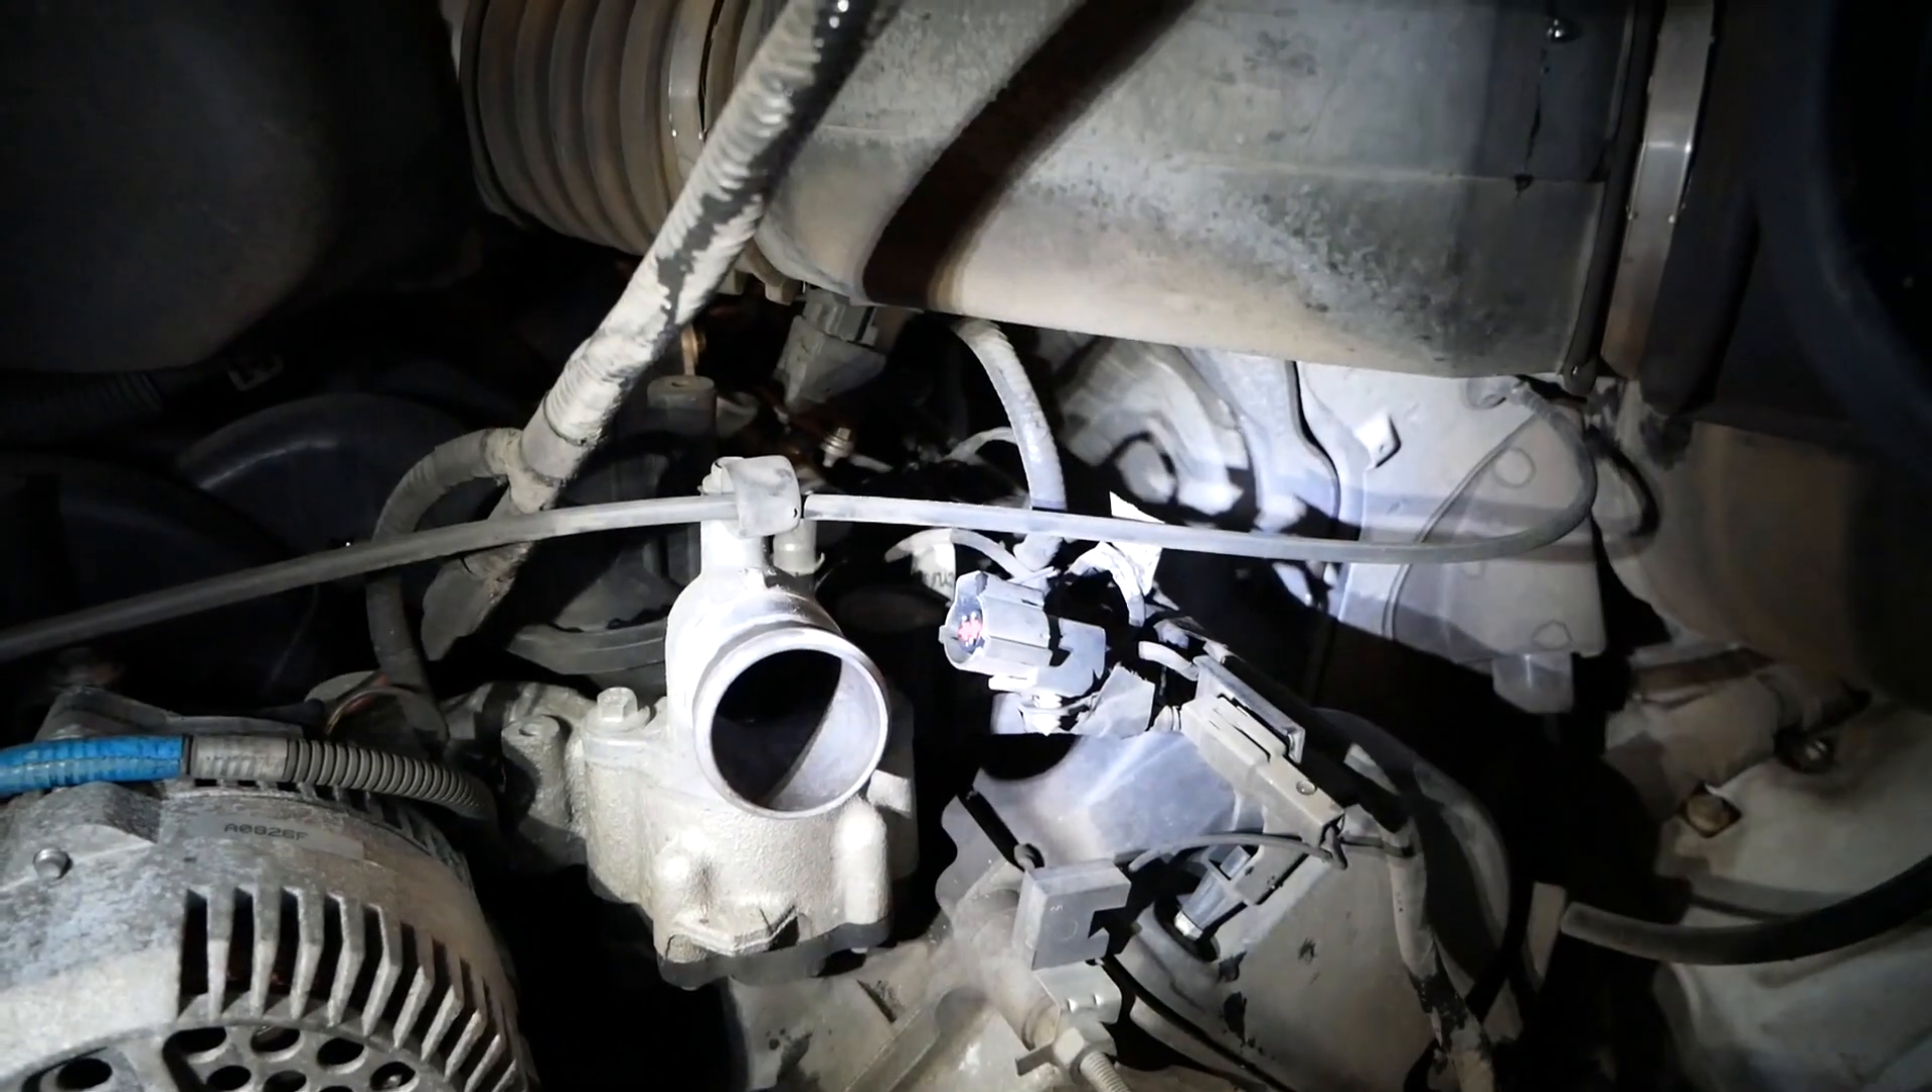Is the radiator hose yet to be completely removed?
No.